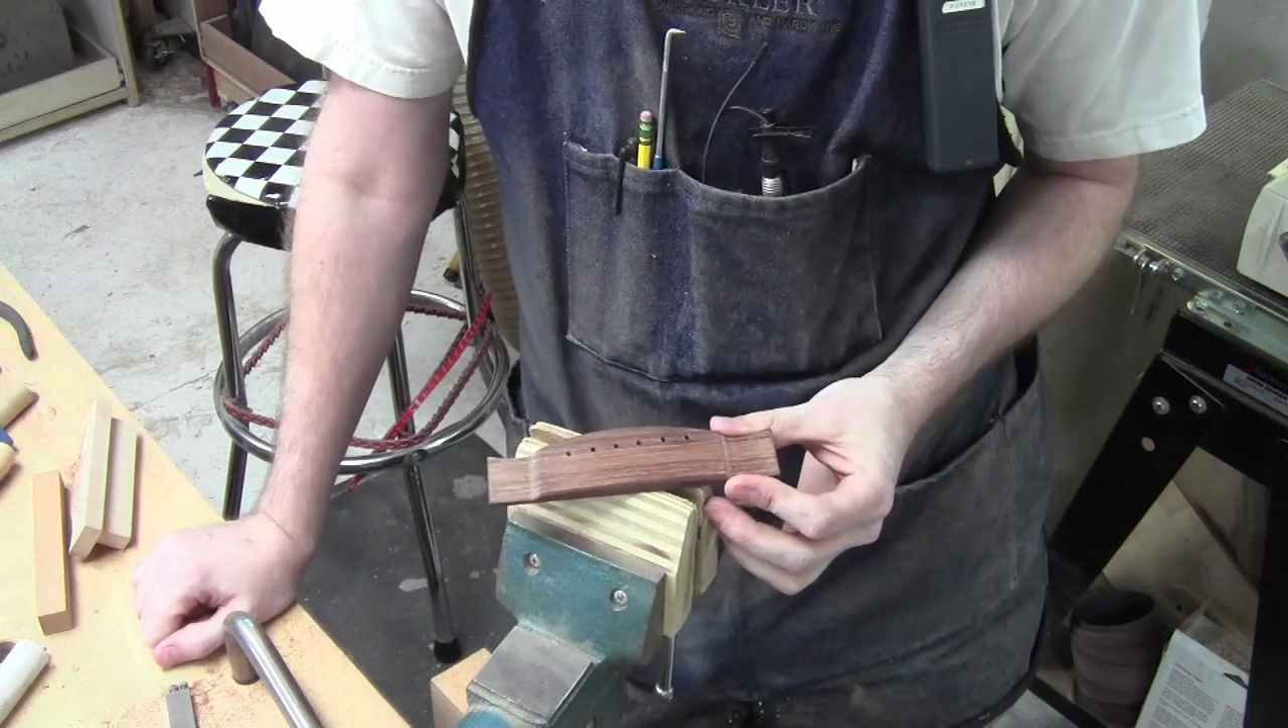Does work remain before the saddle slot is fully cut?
Yes.